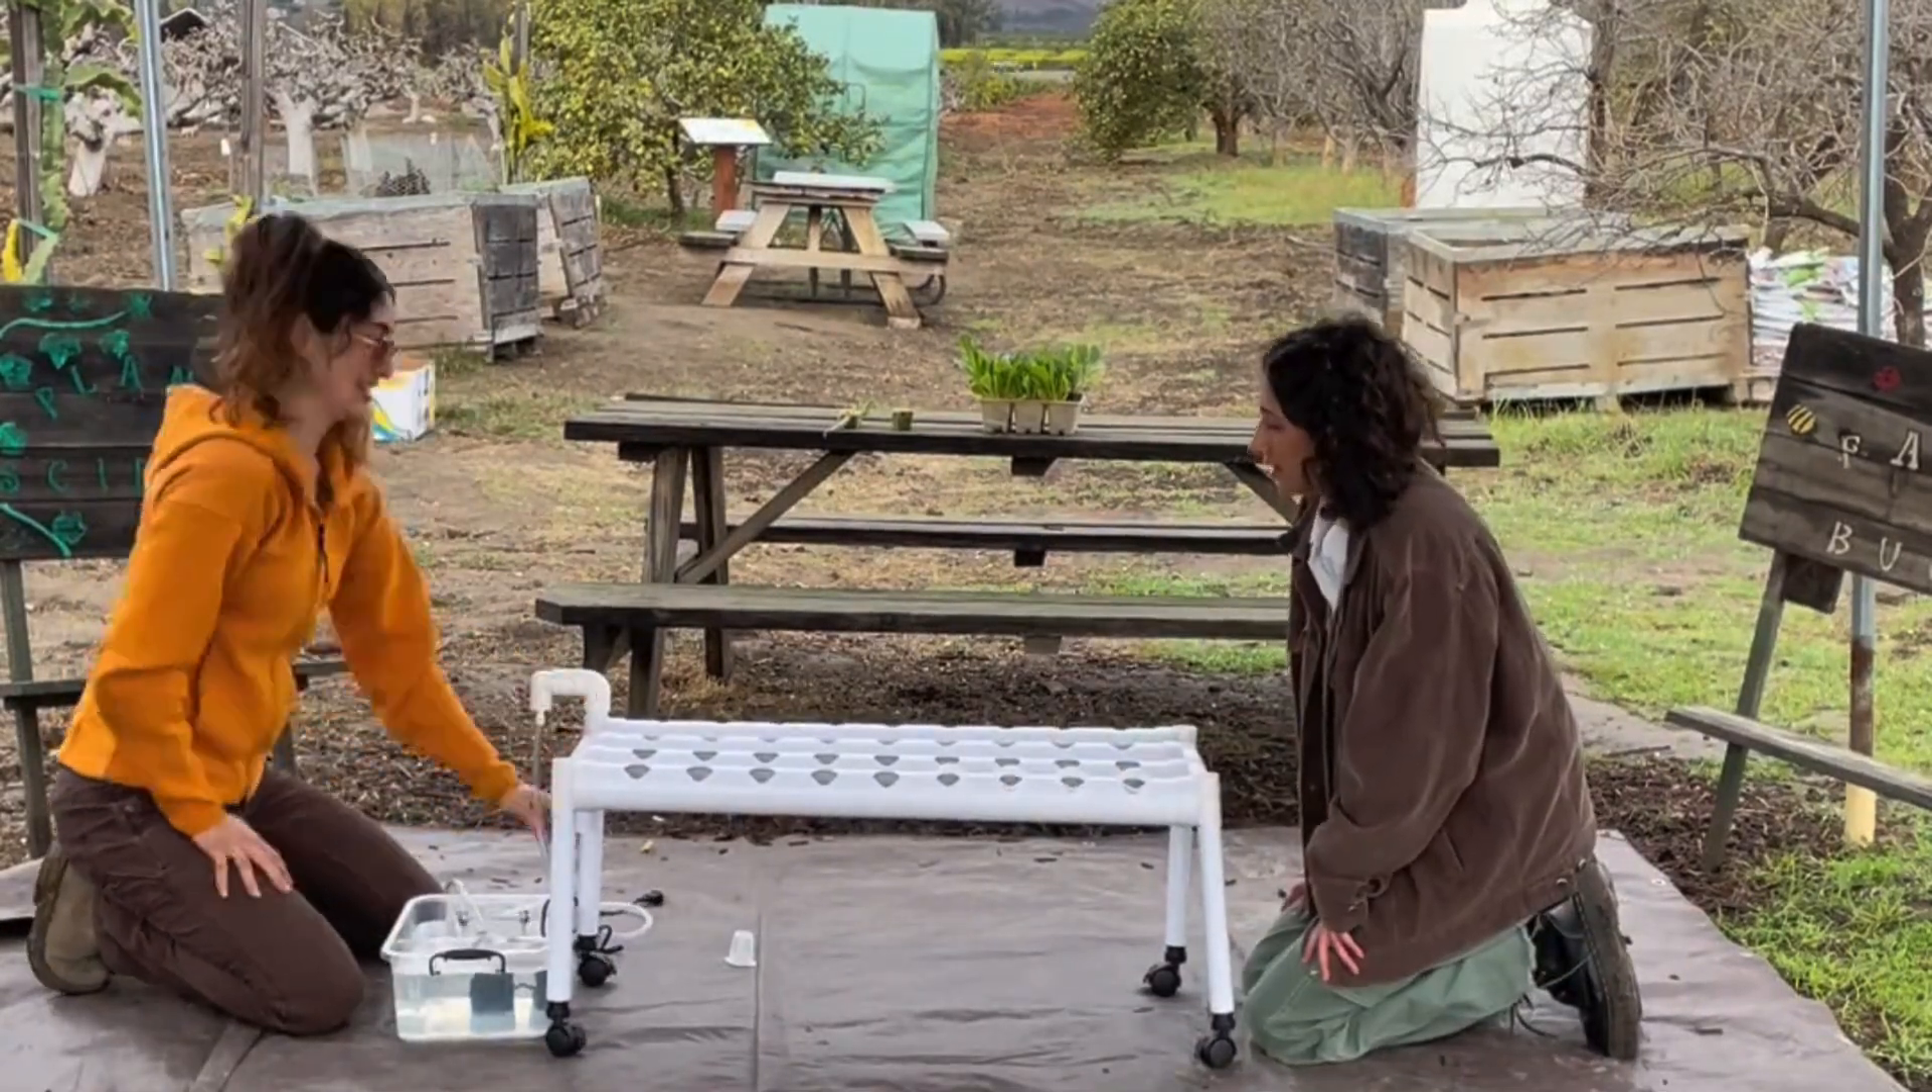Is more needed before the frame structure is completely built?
No.